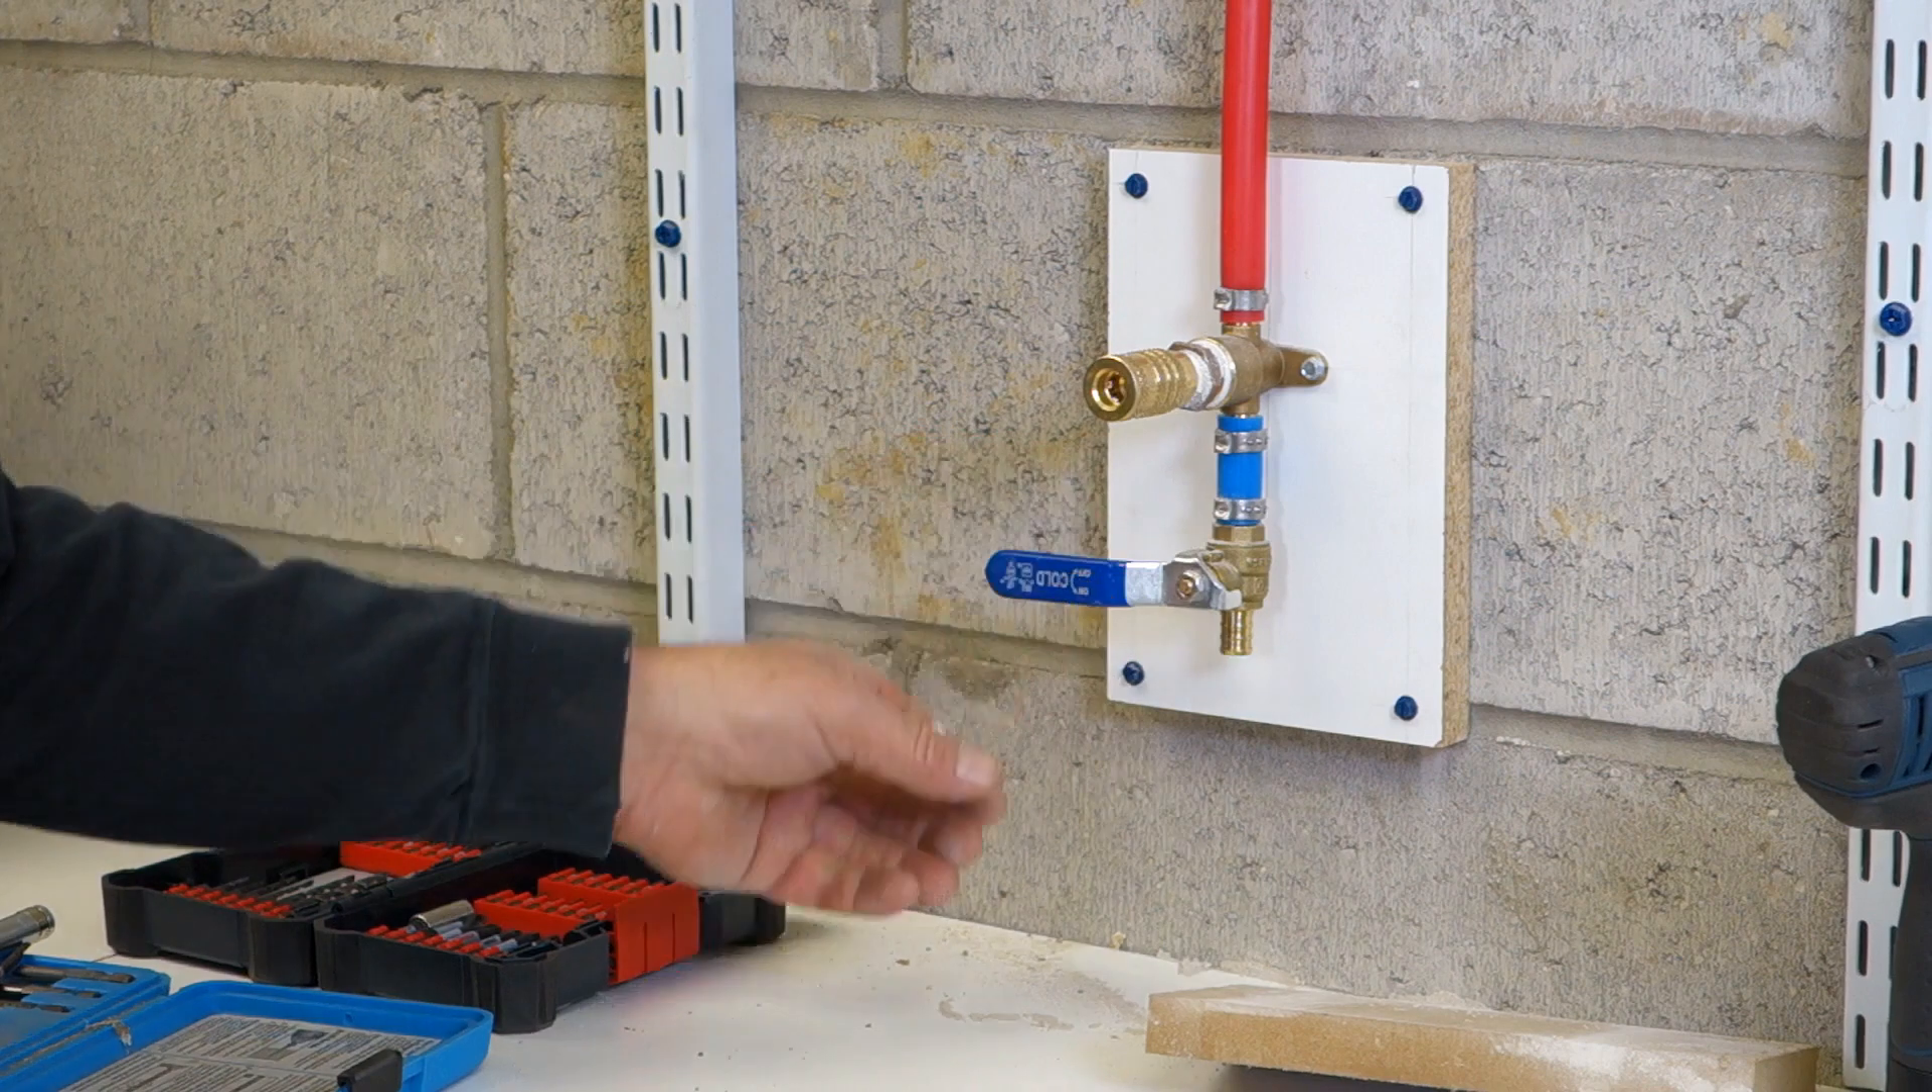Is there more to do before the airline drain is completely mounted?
No.